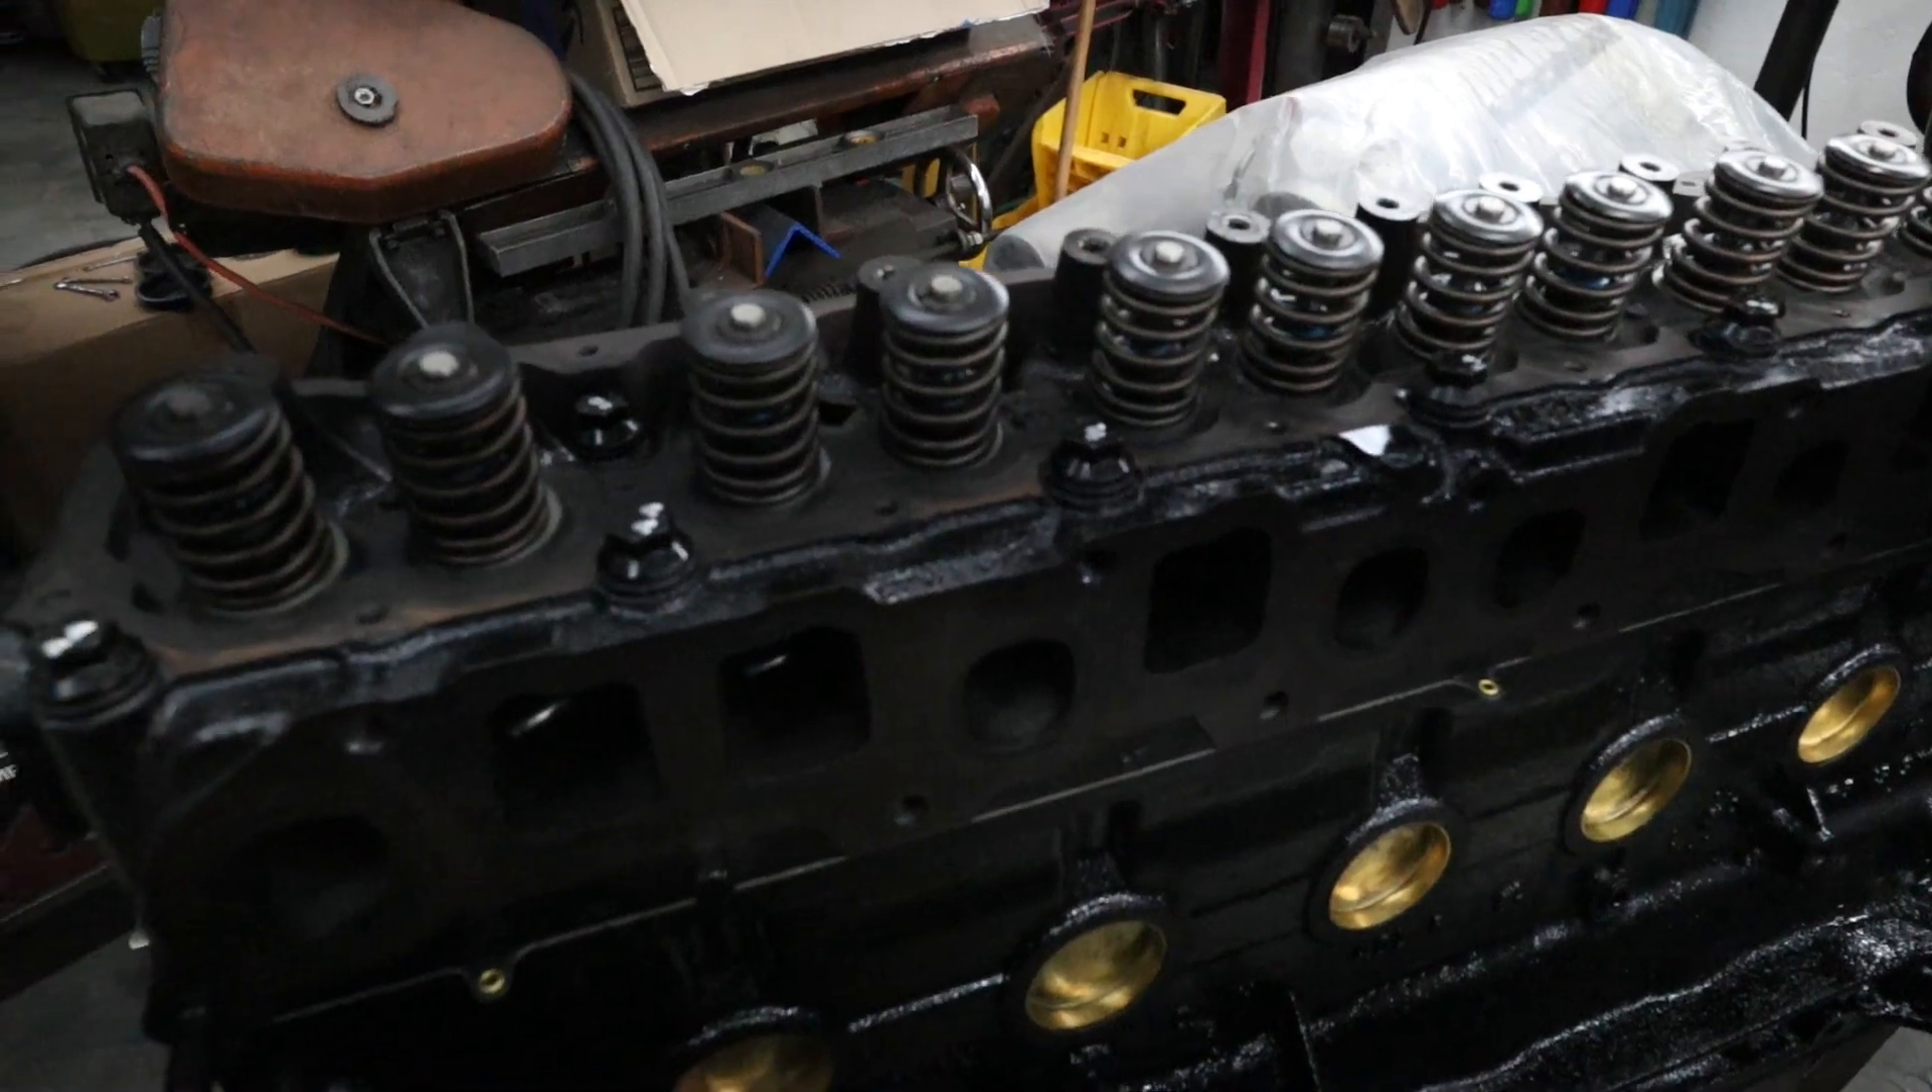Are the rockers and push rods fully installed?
No.